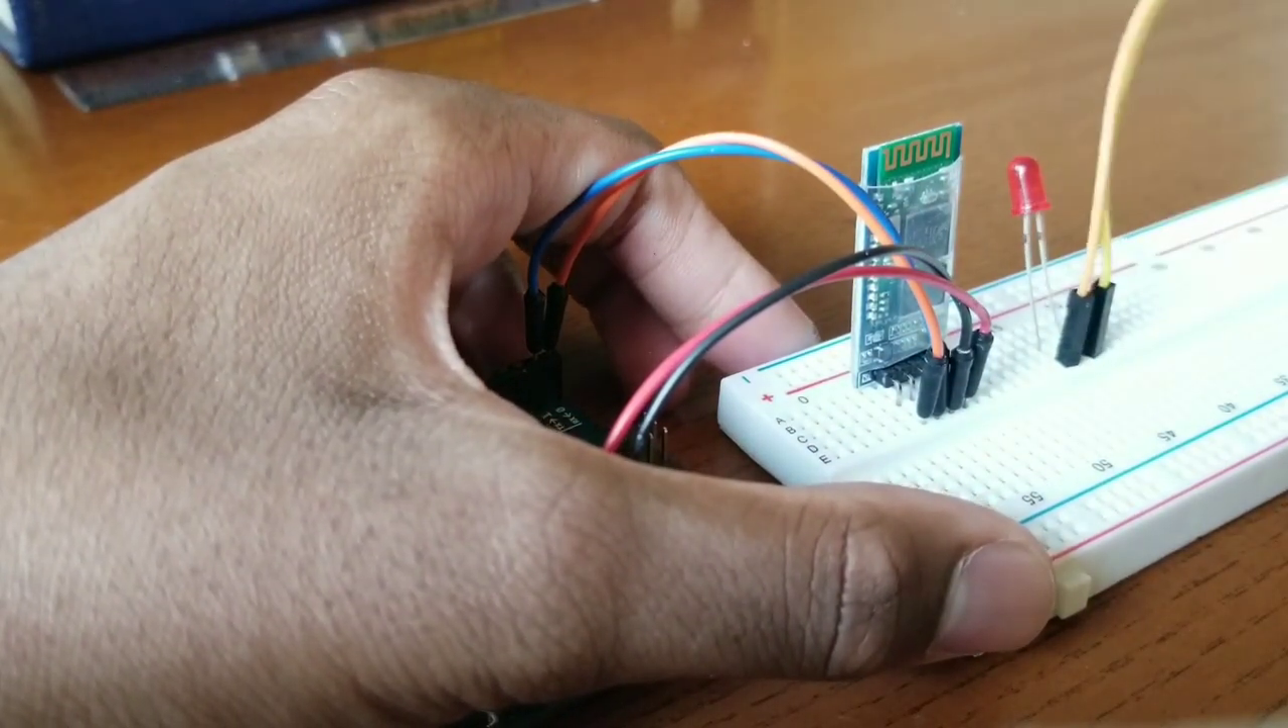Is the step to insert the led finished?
Yes.